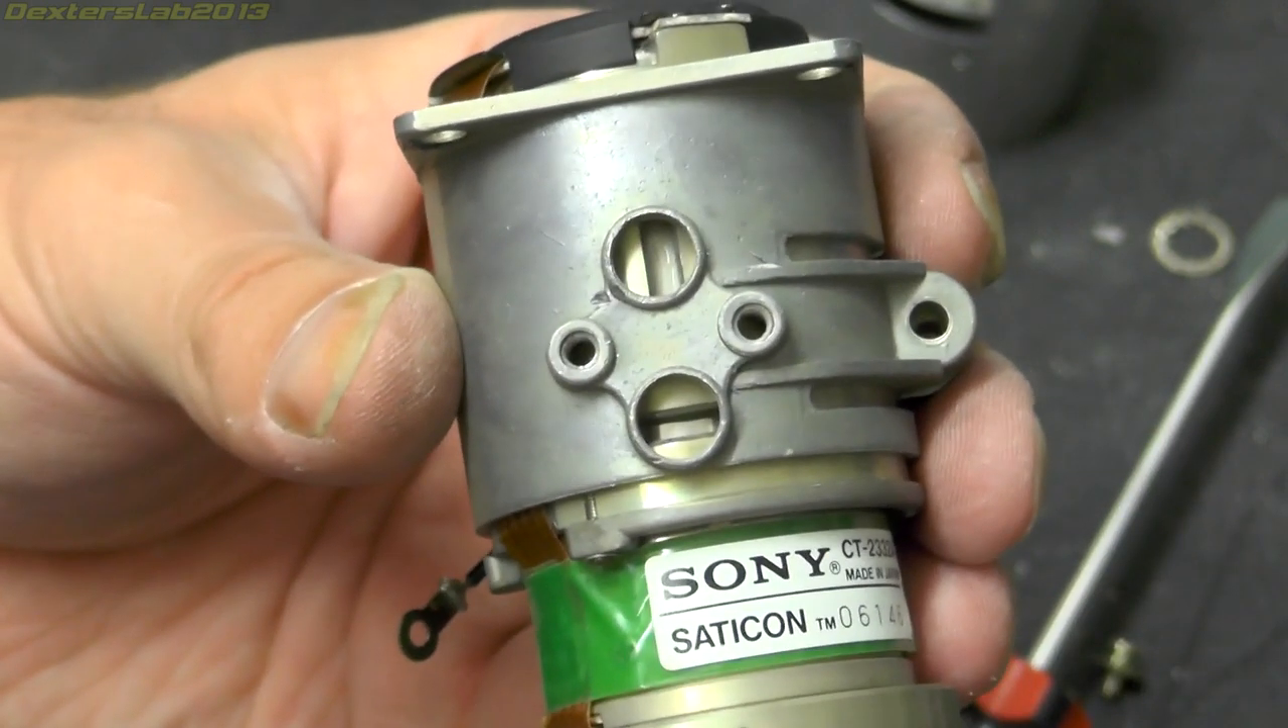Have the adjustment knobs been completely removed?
Yes.